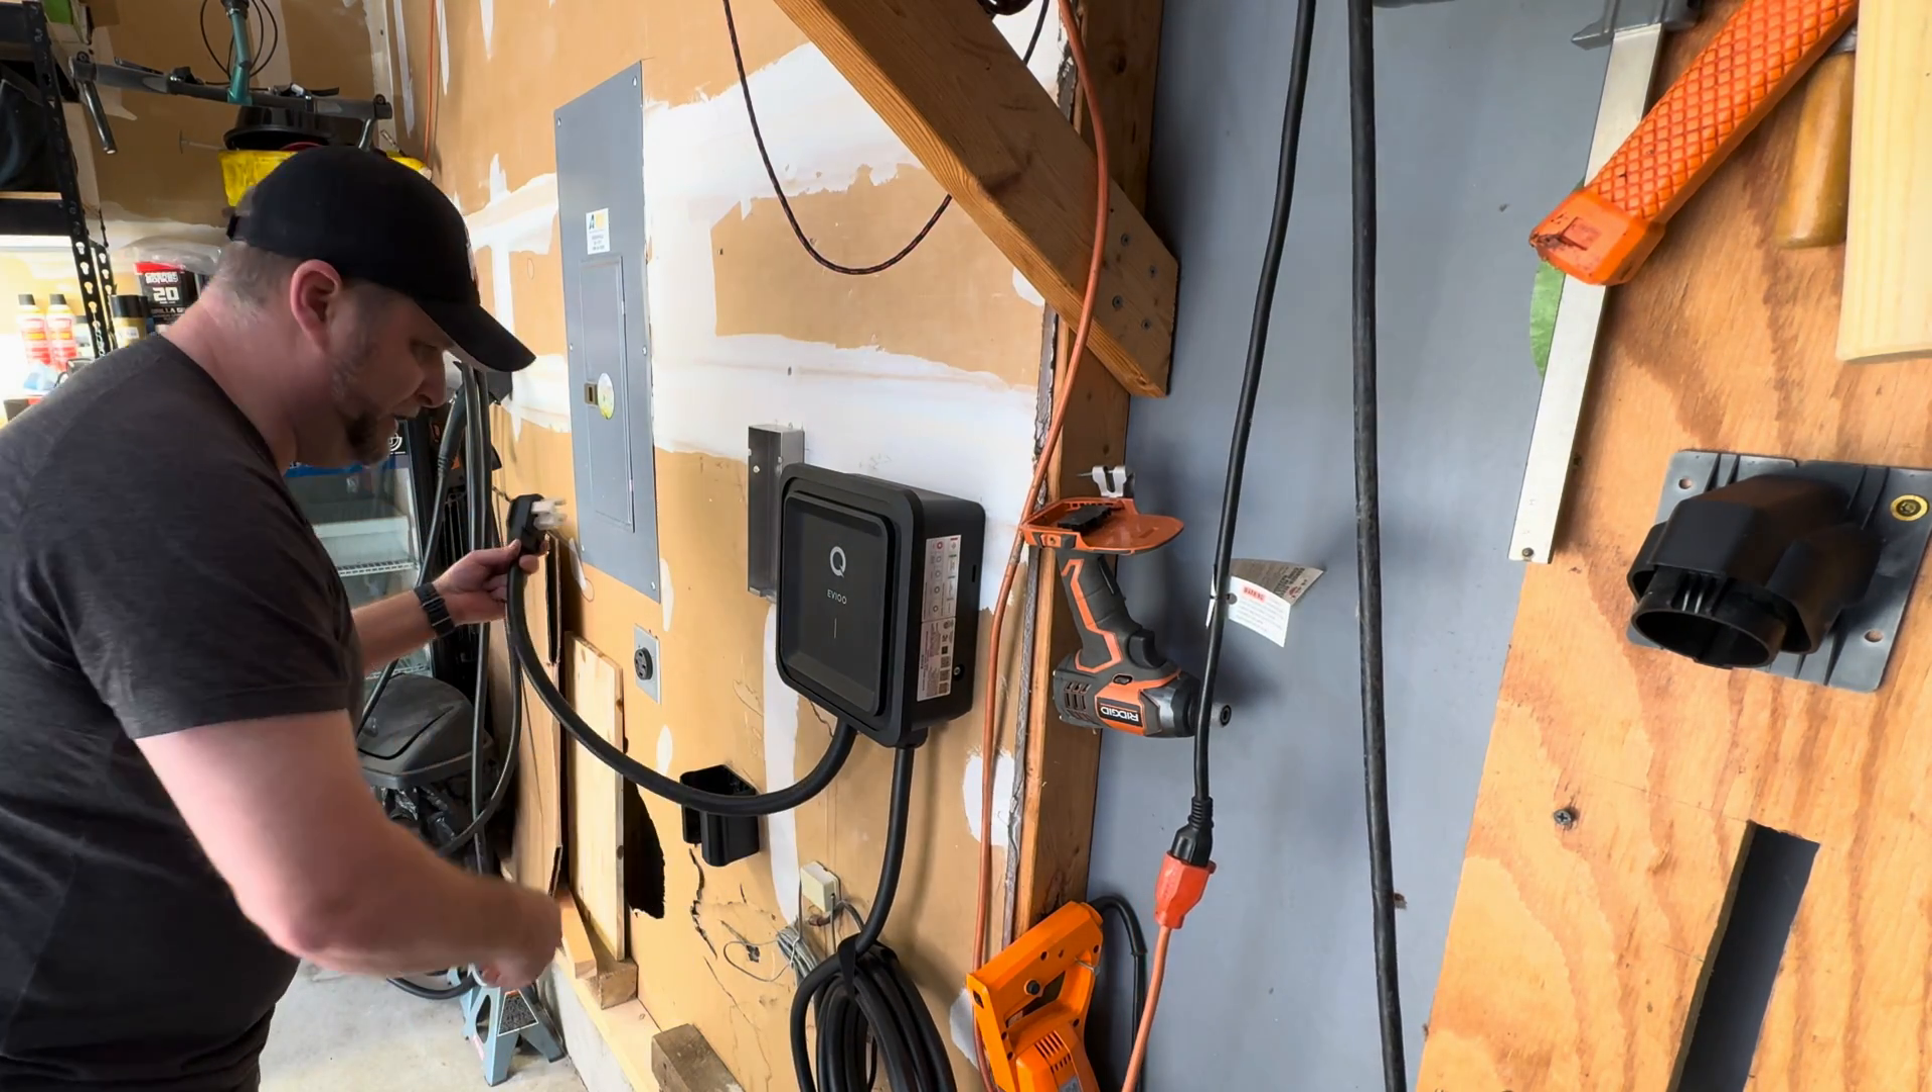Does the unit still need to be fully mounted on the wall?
No.